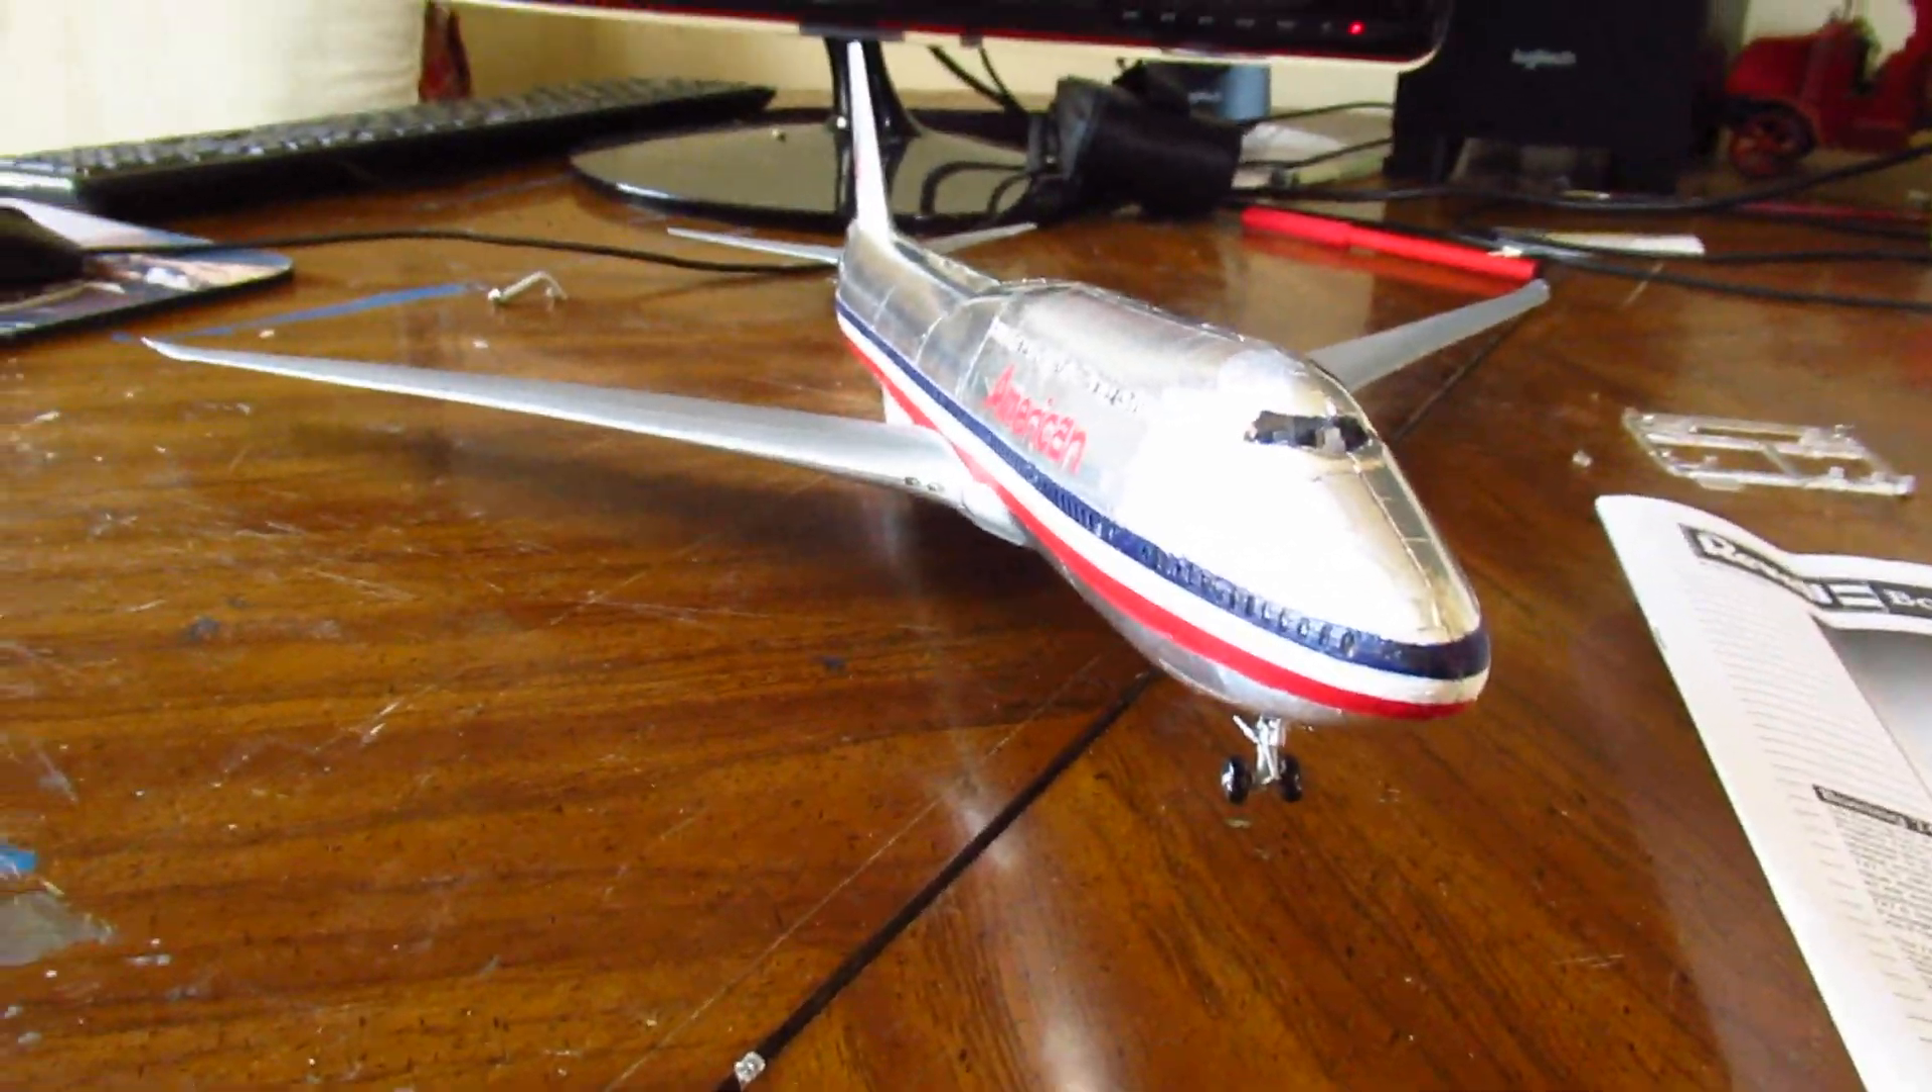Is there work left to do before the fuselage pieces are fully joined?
No.